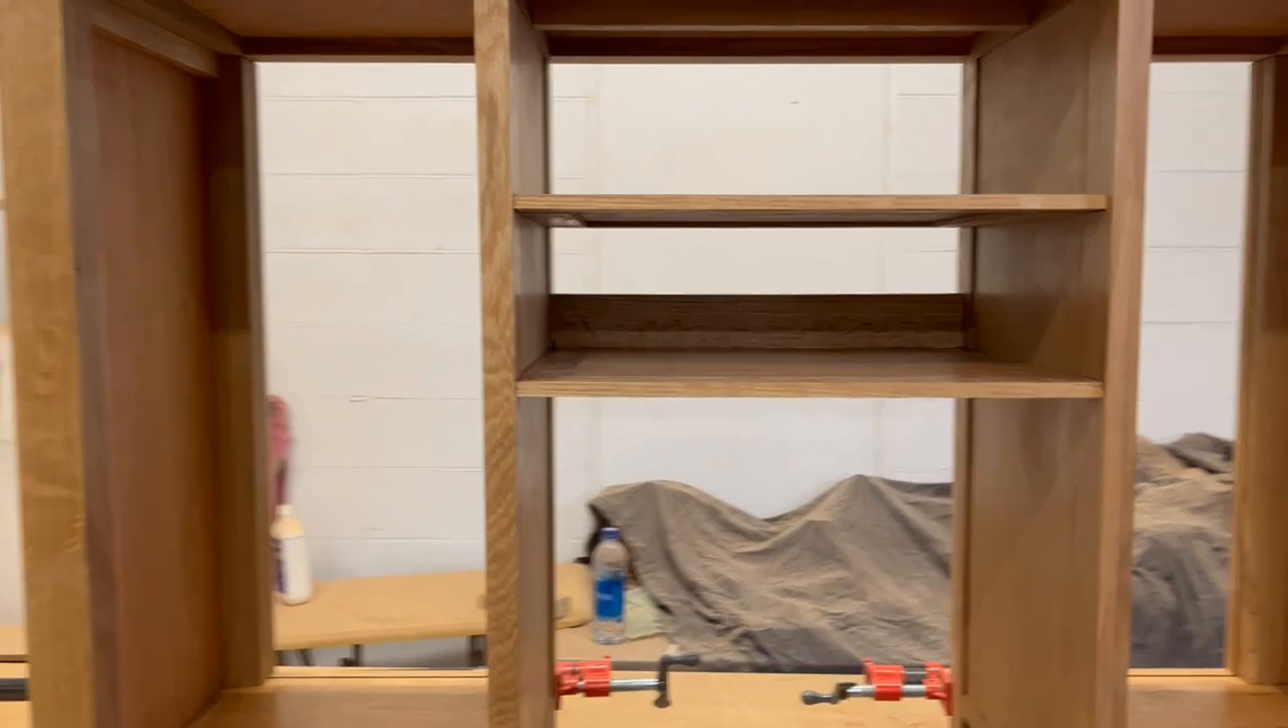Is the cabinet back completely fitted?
No.